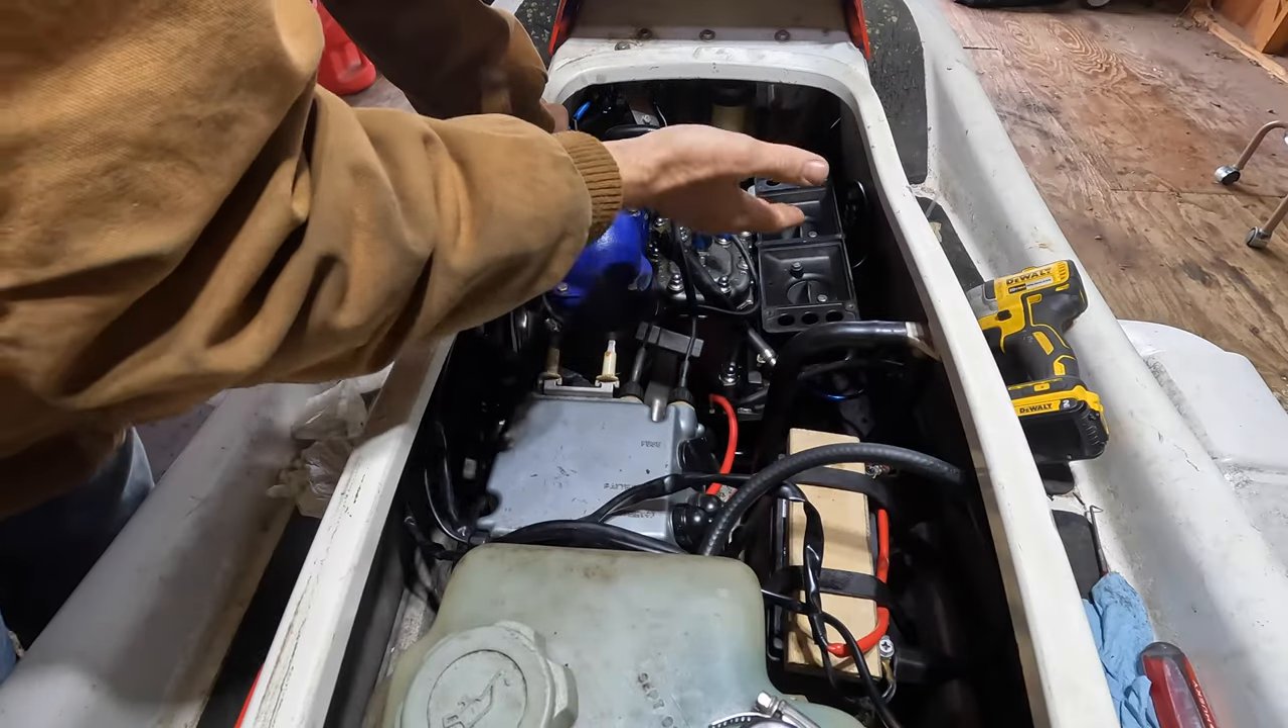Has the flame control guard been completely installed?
No.